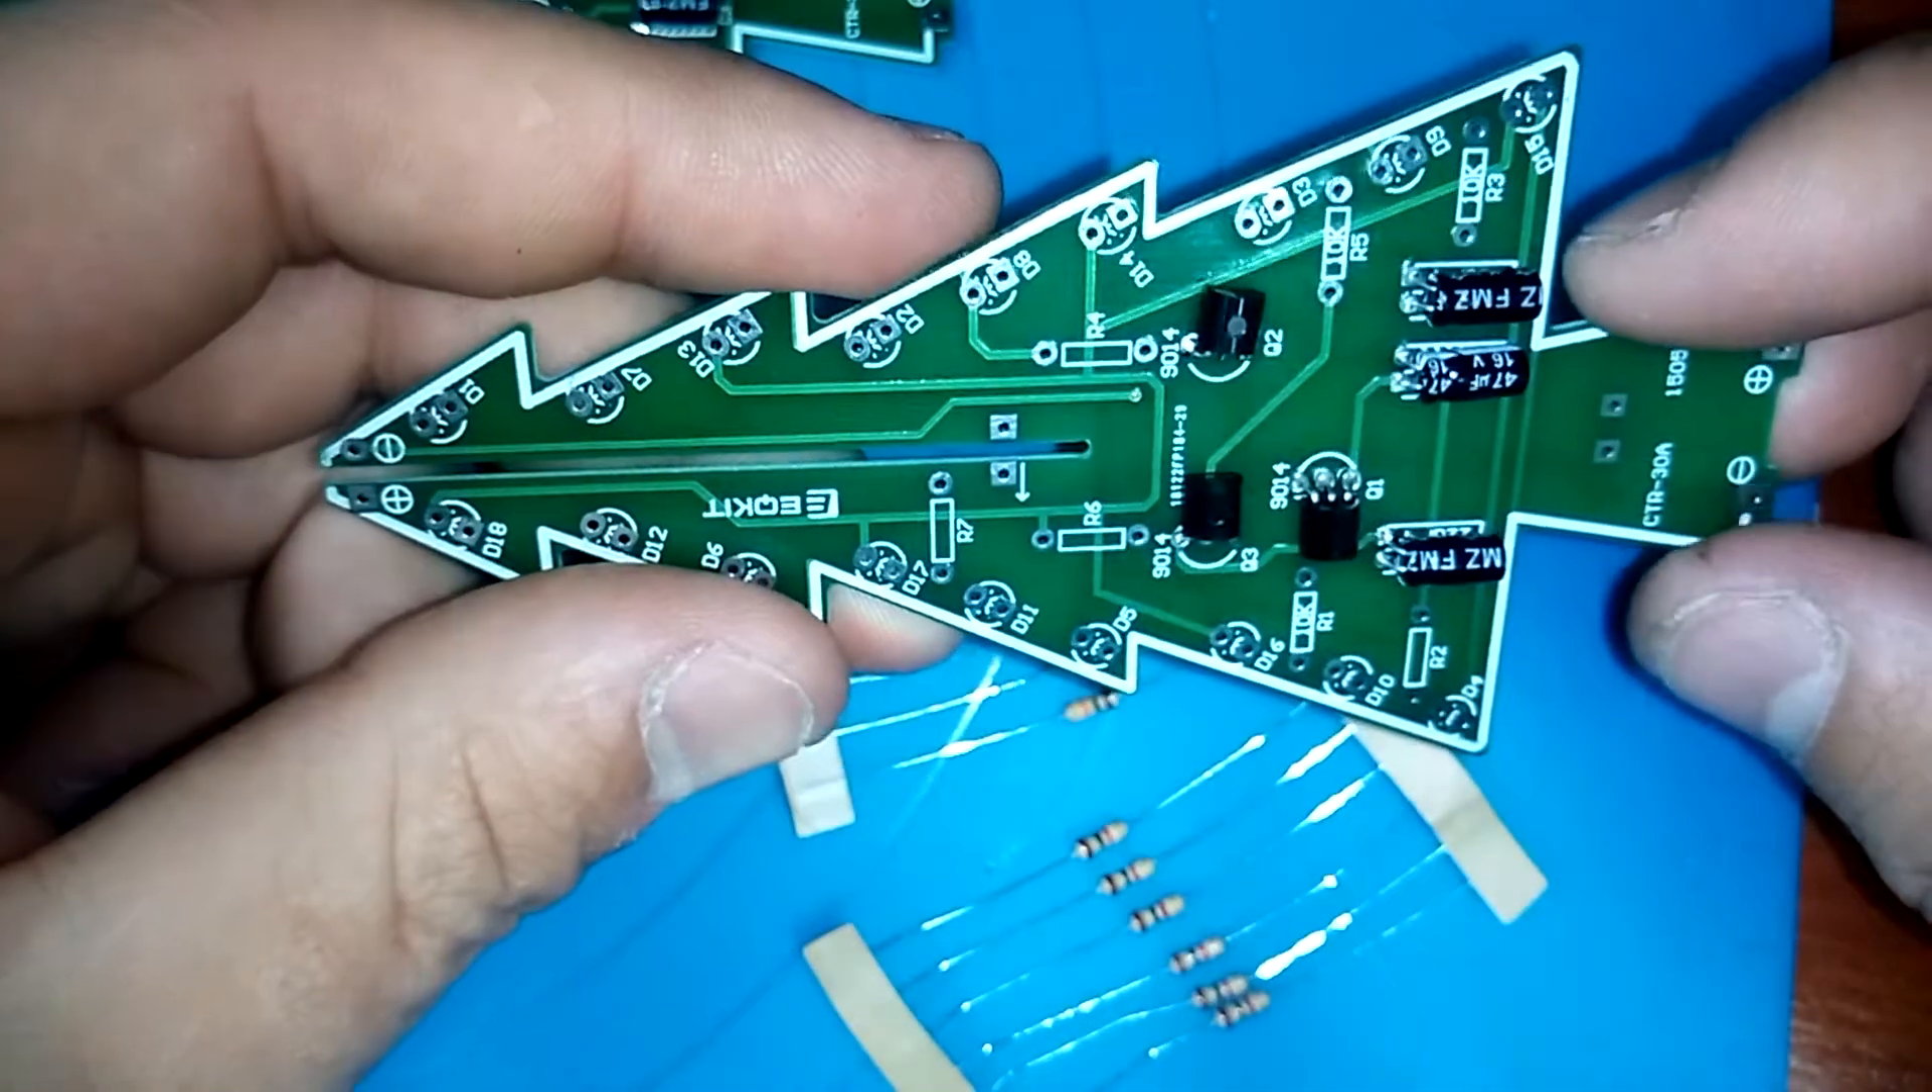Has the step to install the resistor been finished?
No.